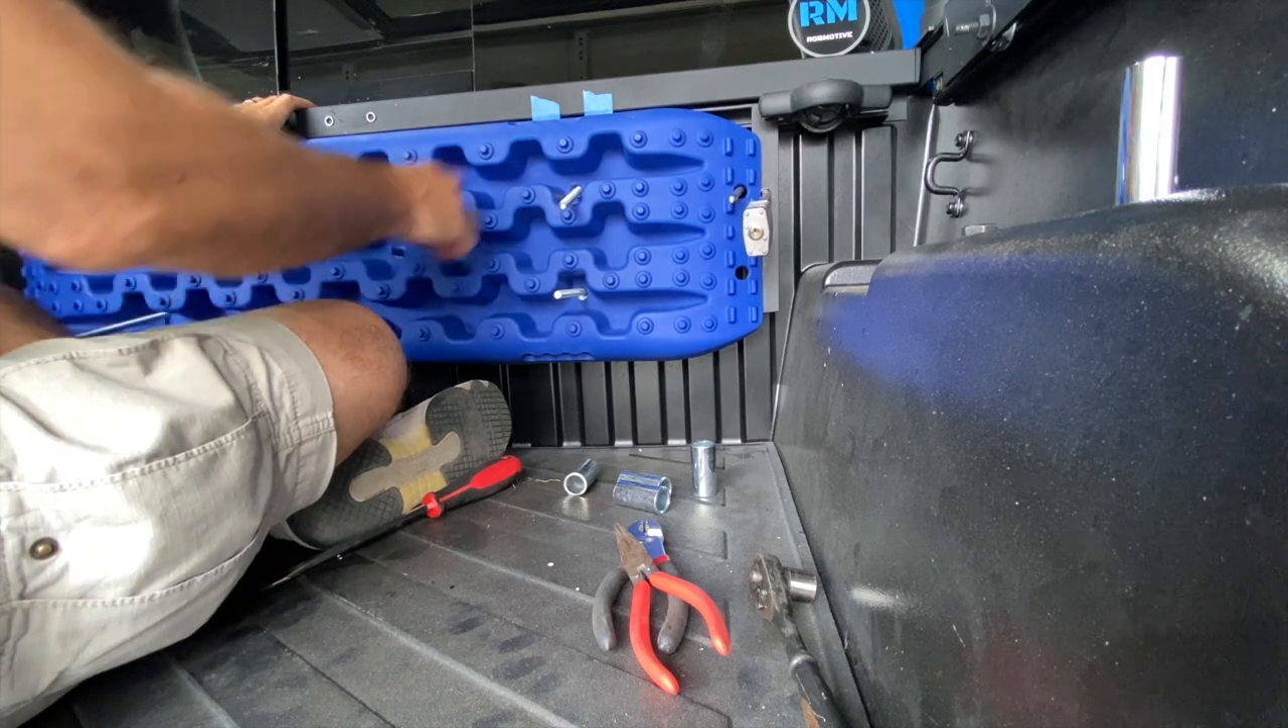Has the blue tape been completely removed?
No.